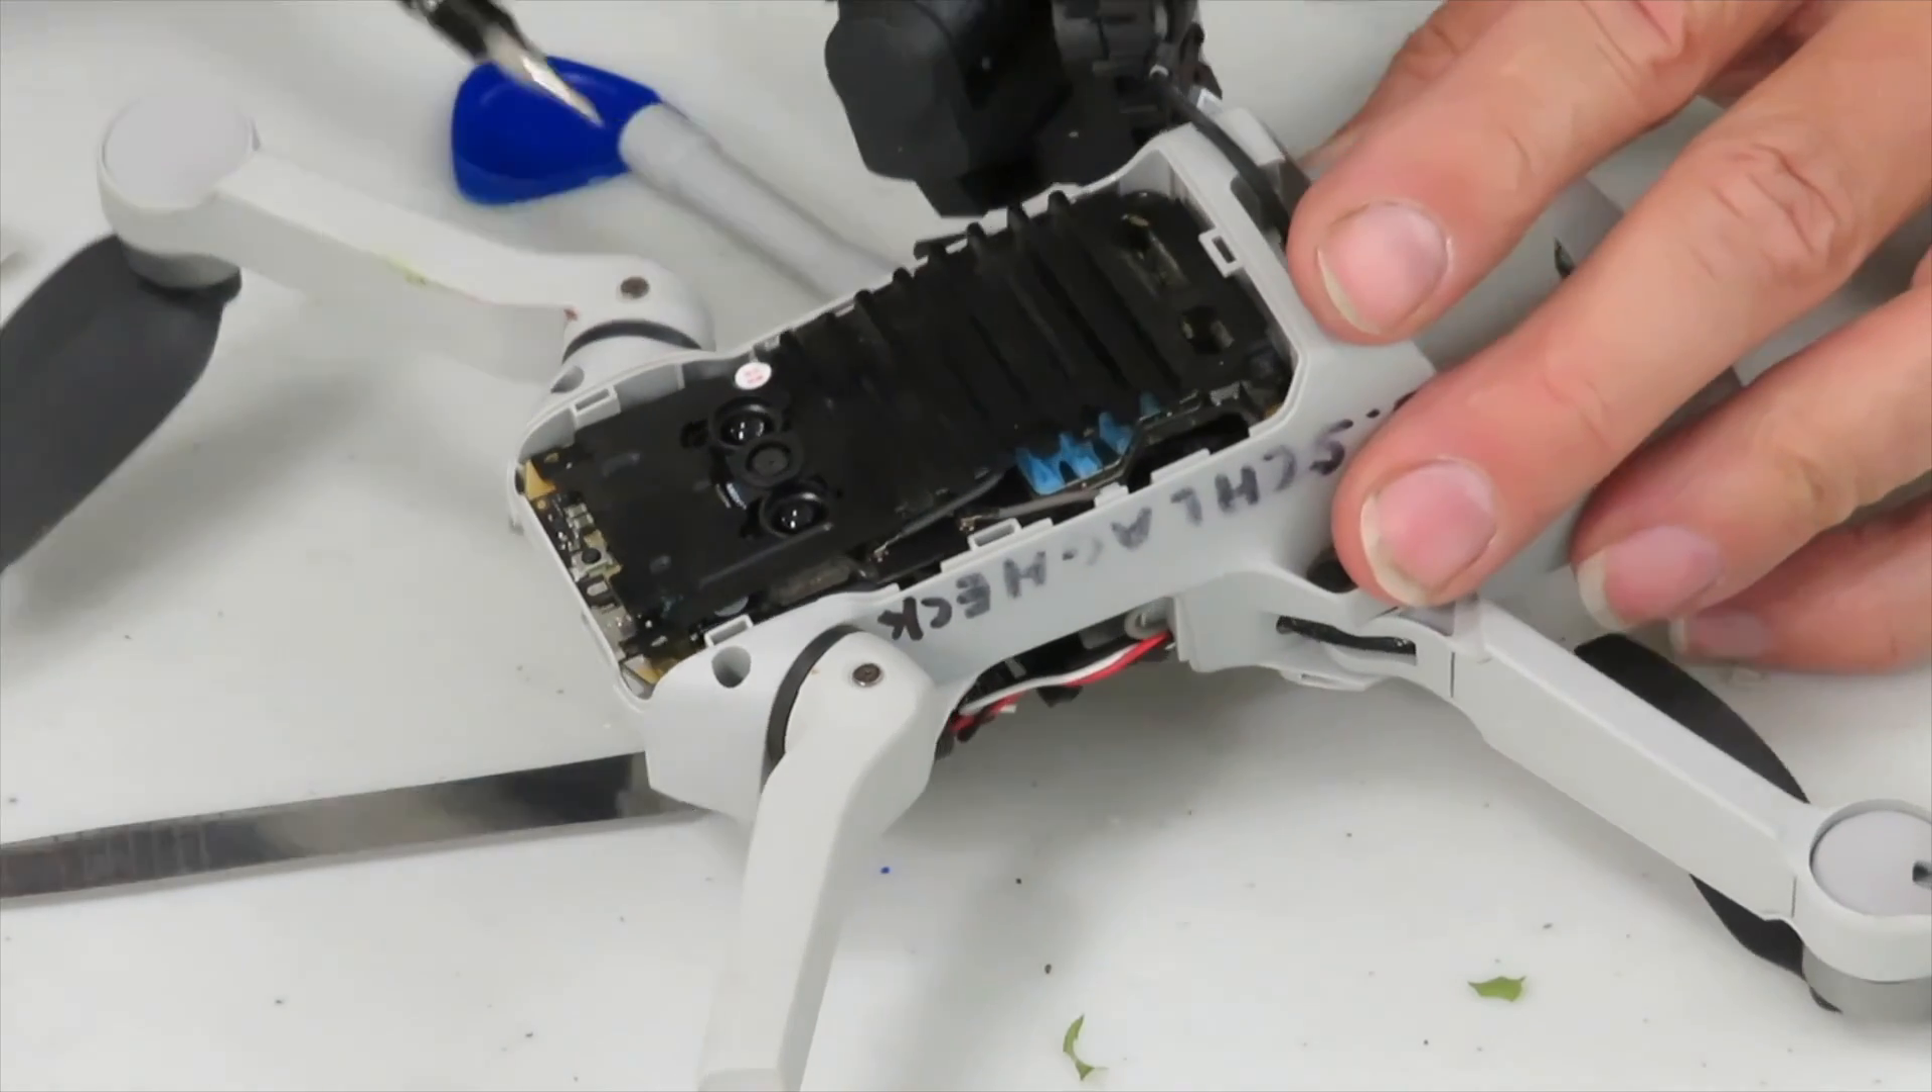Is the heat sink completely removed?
No.